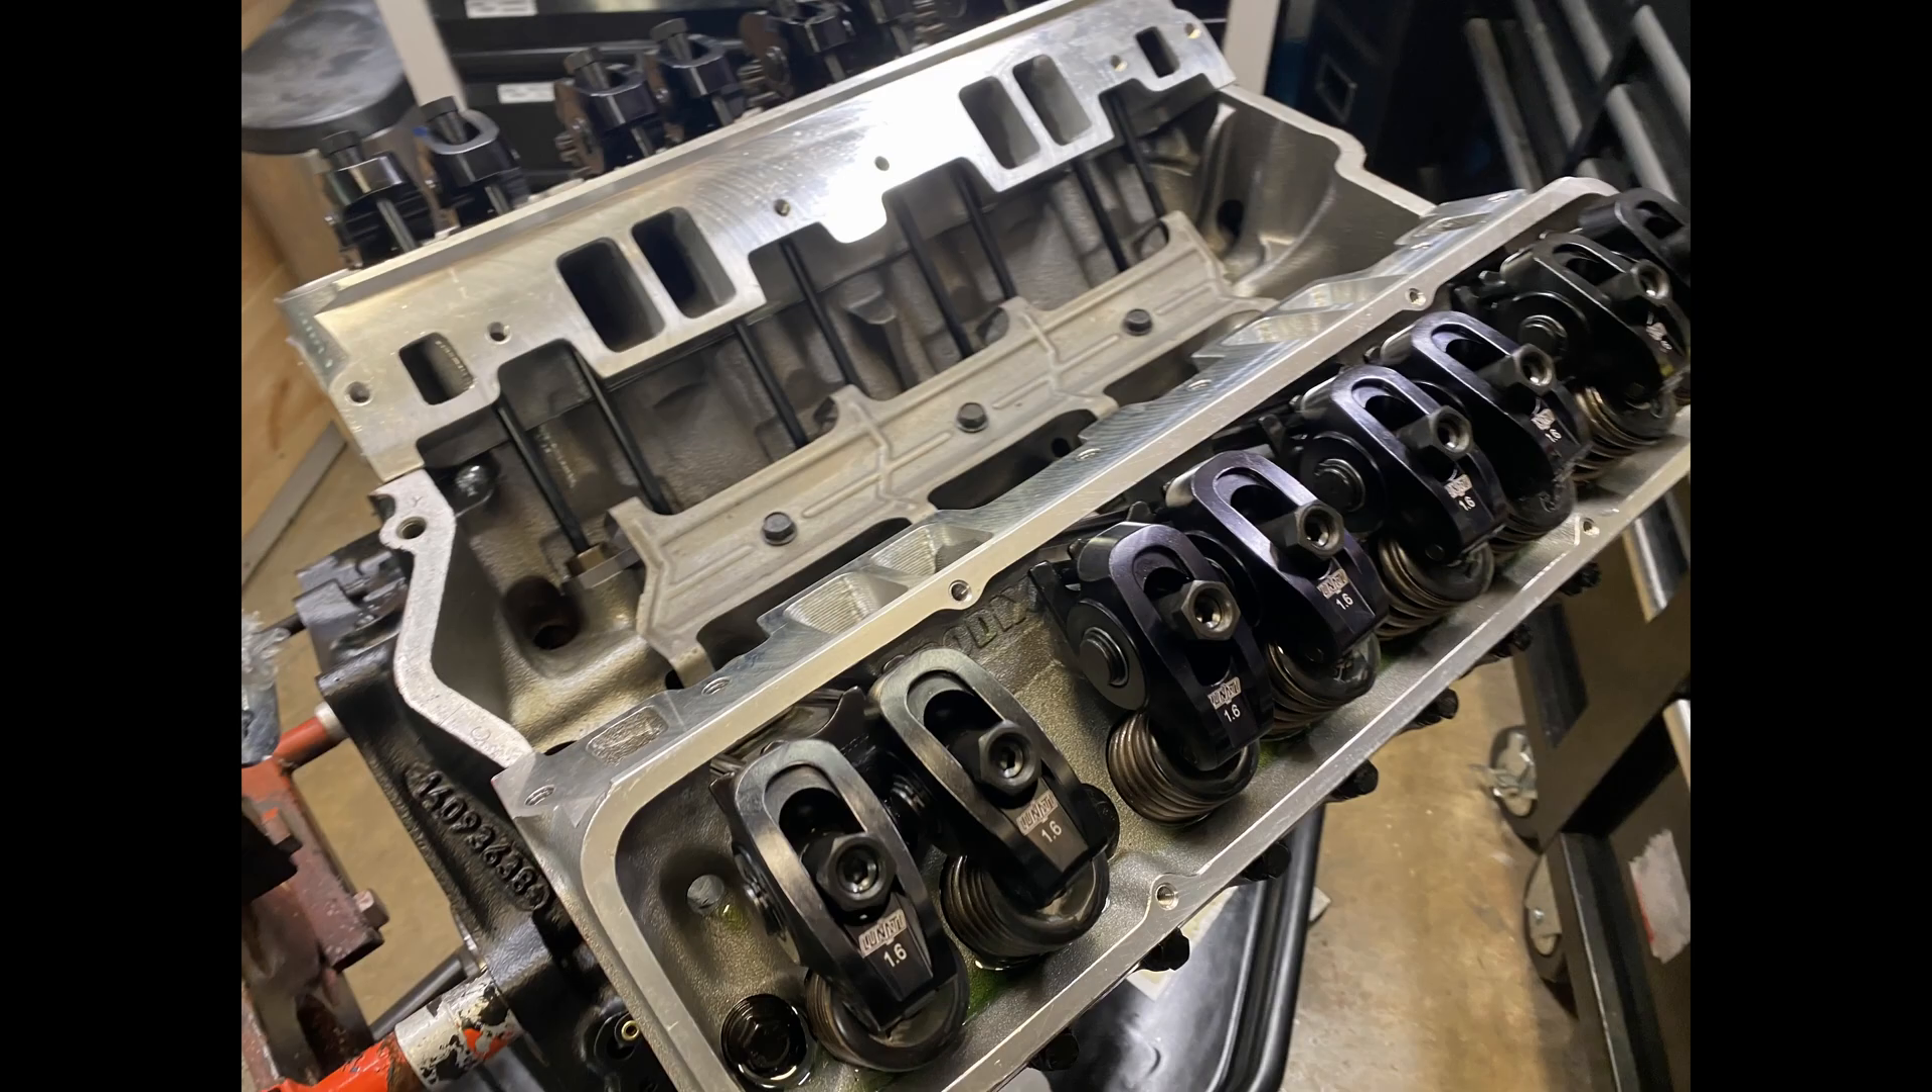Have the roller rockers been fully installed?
Yes.